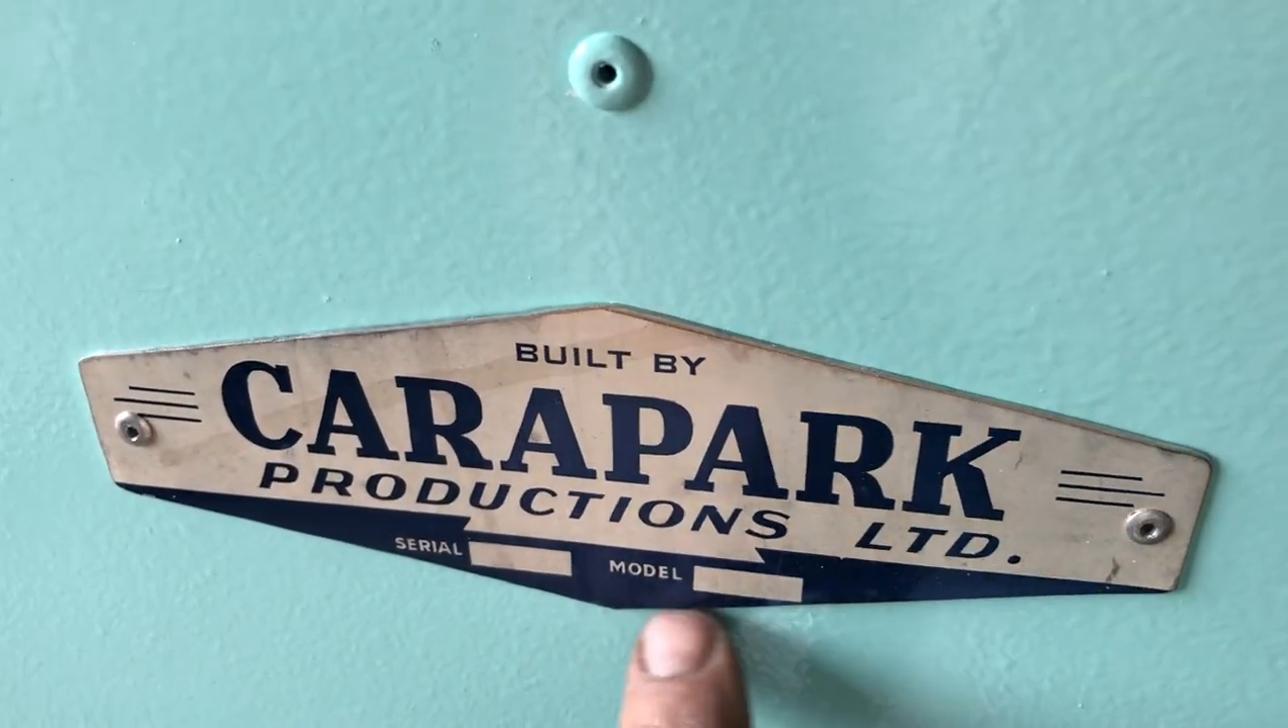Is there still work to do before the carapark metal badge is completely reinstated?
No.